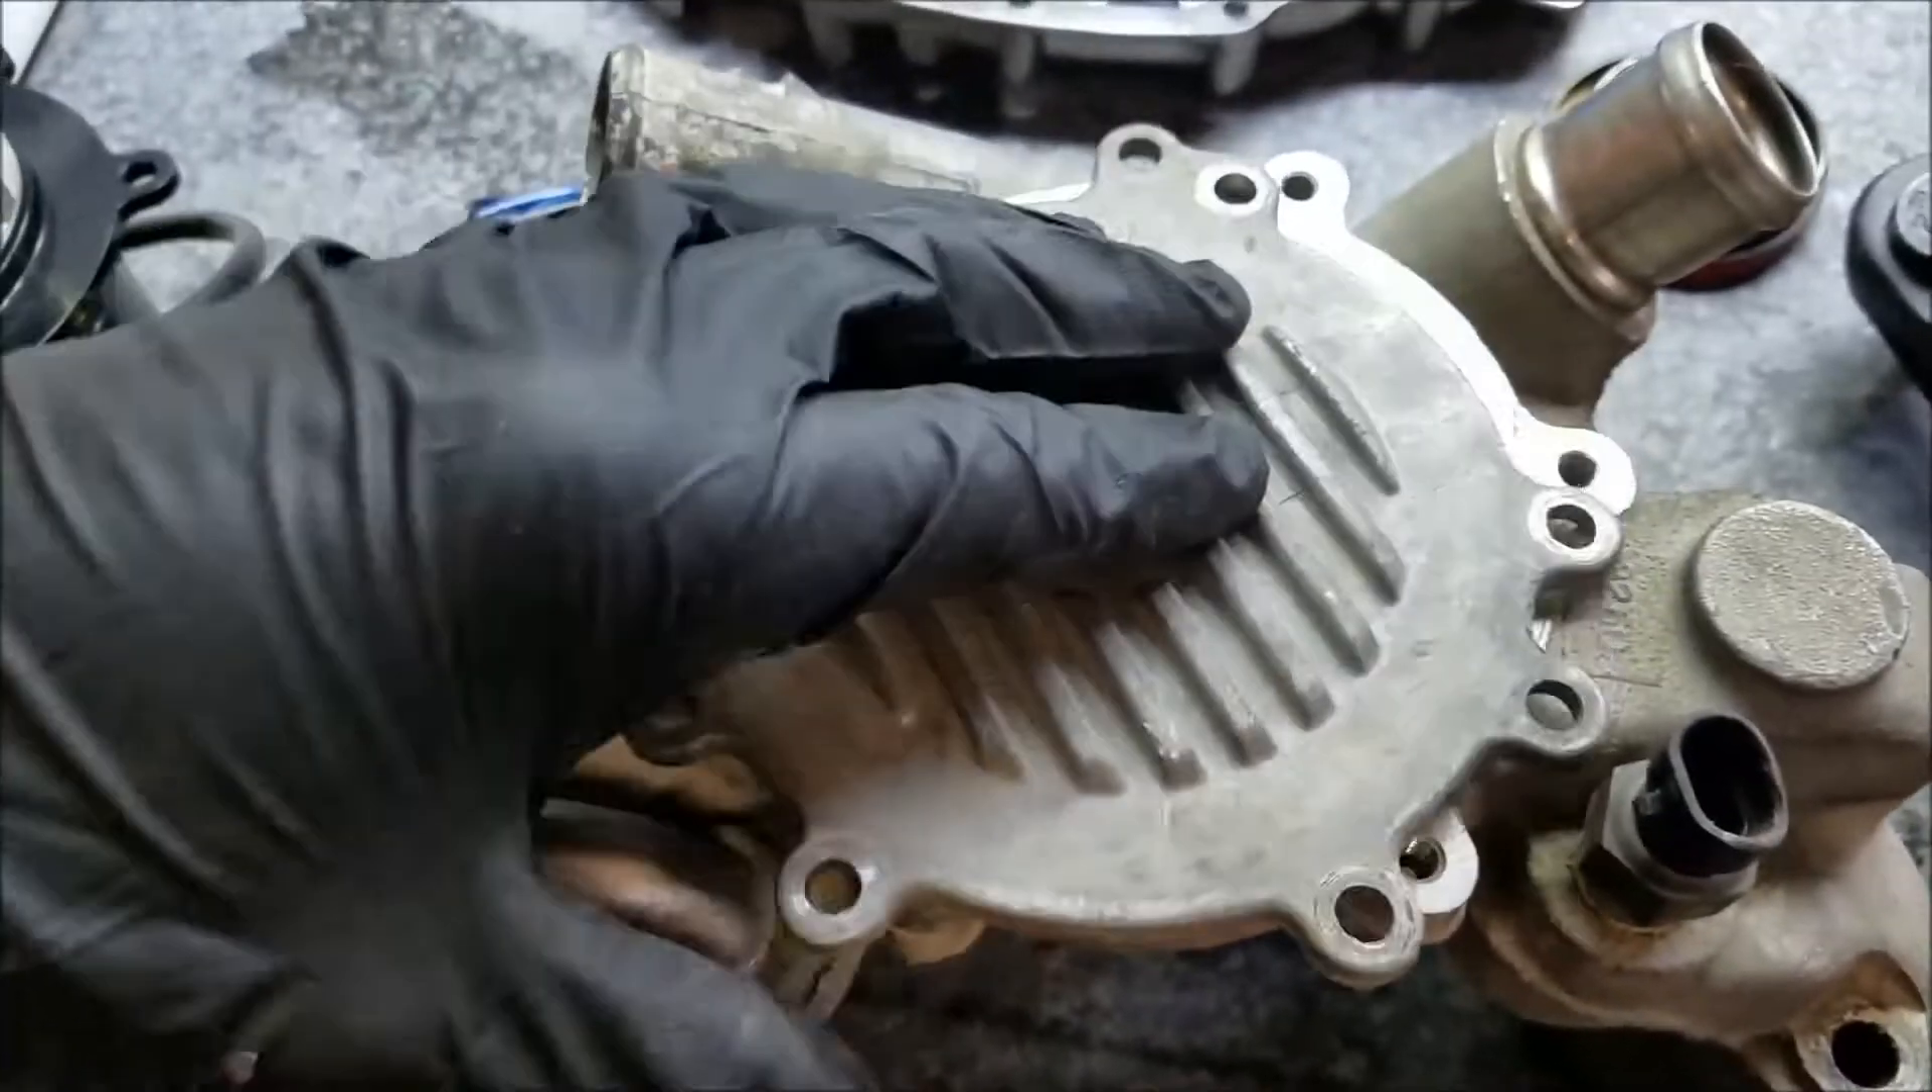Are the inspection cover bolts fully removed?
Yes.